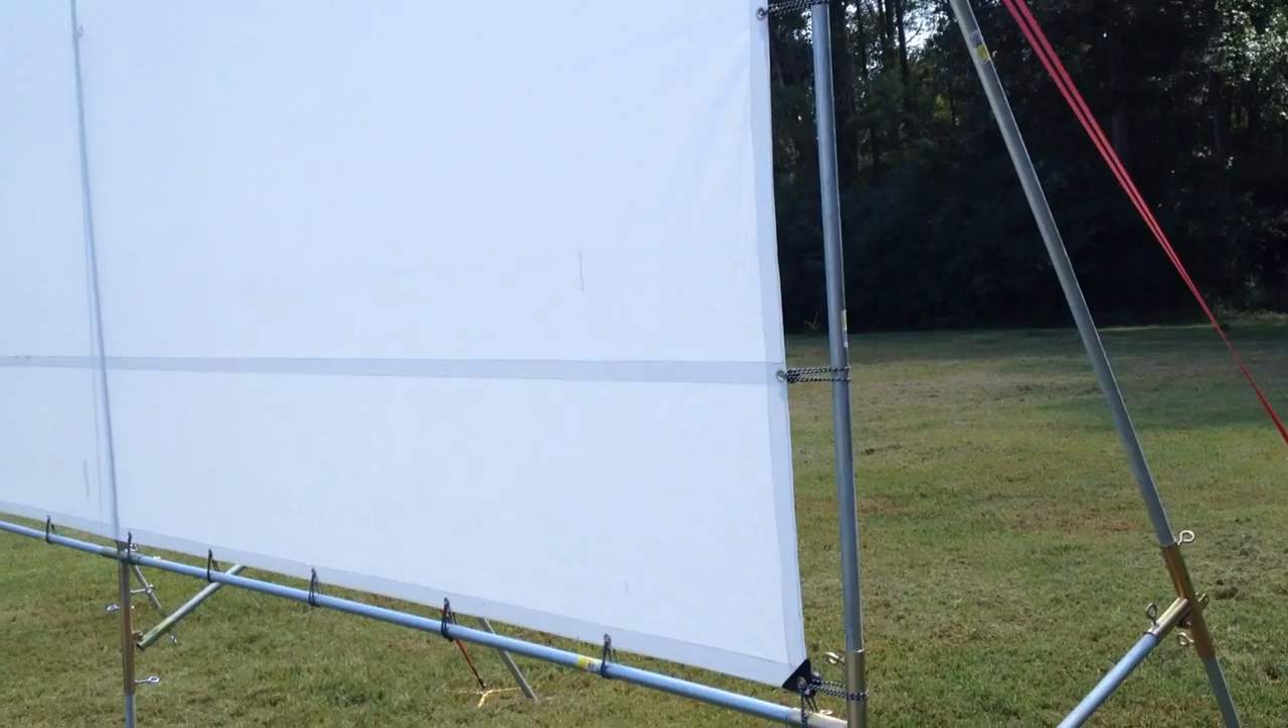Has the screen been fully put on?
Yes.